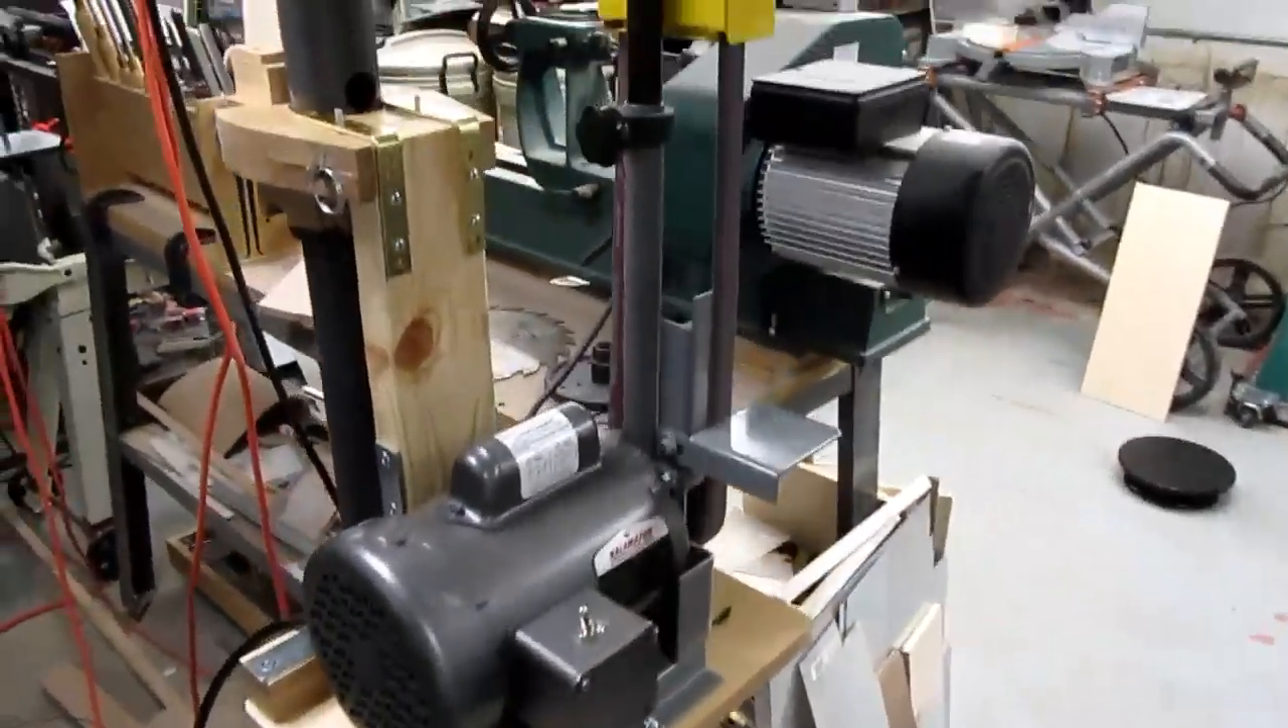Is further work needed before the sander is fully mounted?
No.